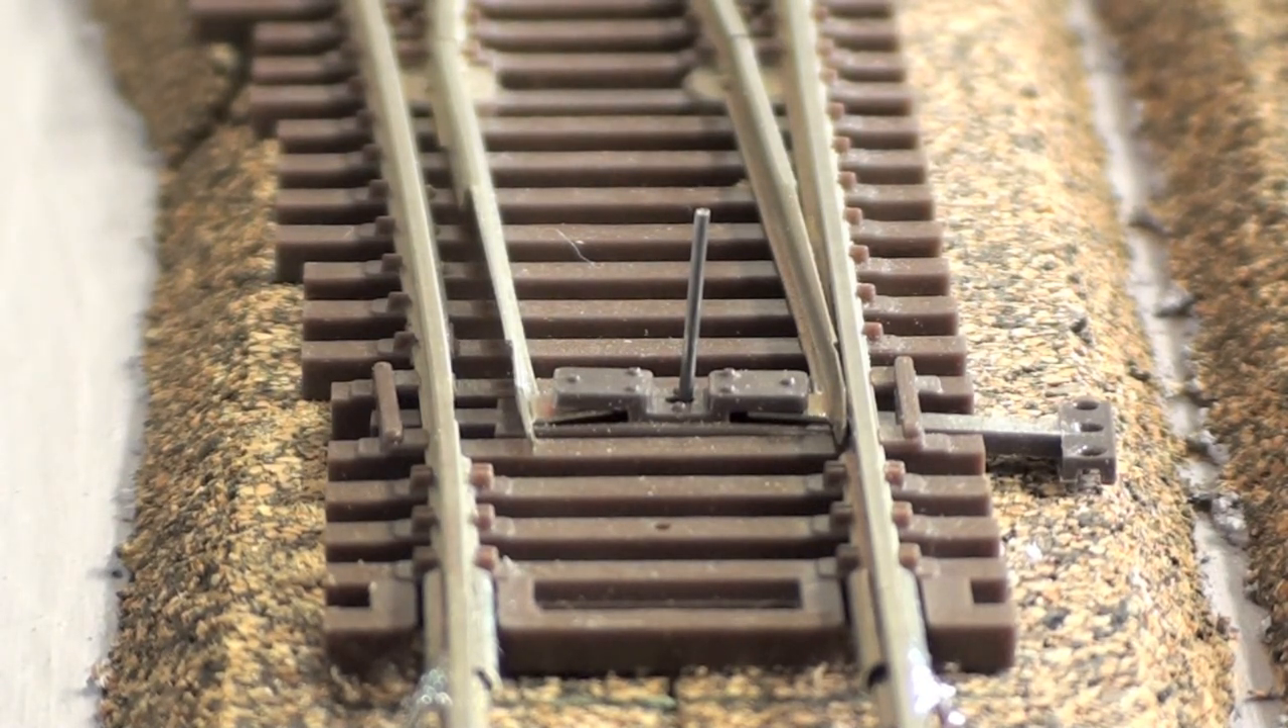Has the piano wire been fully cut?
No.